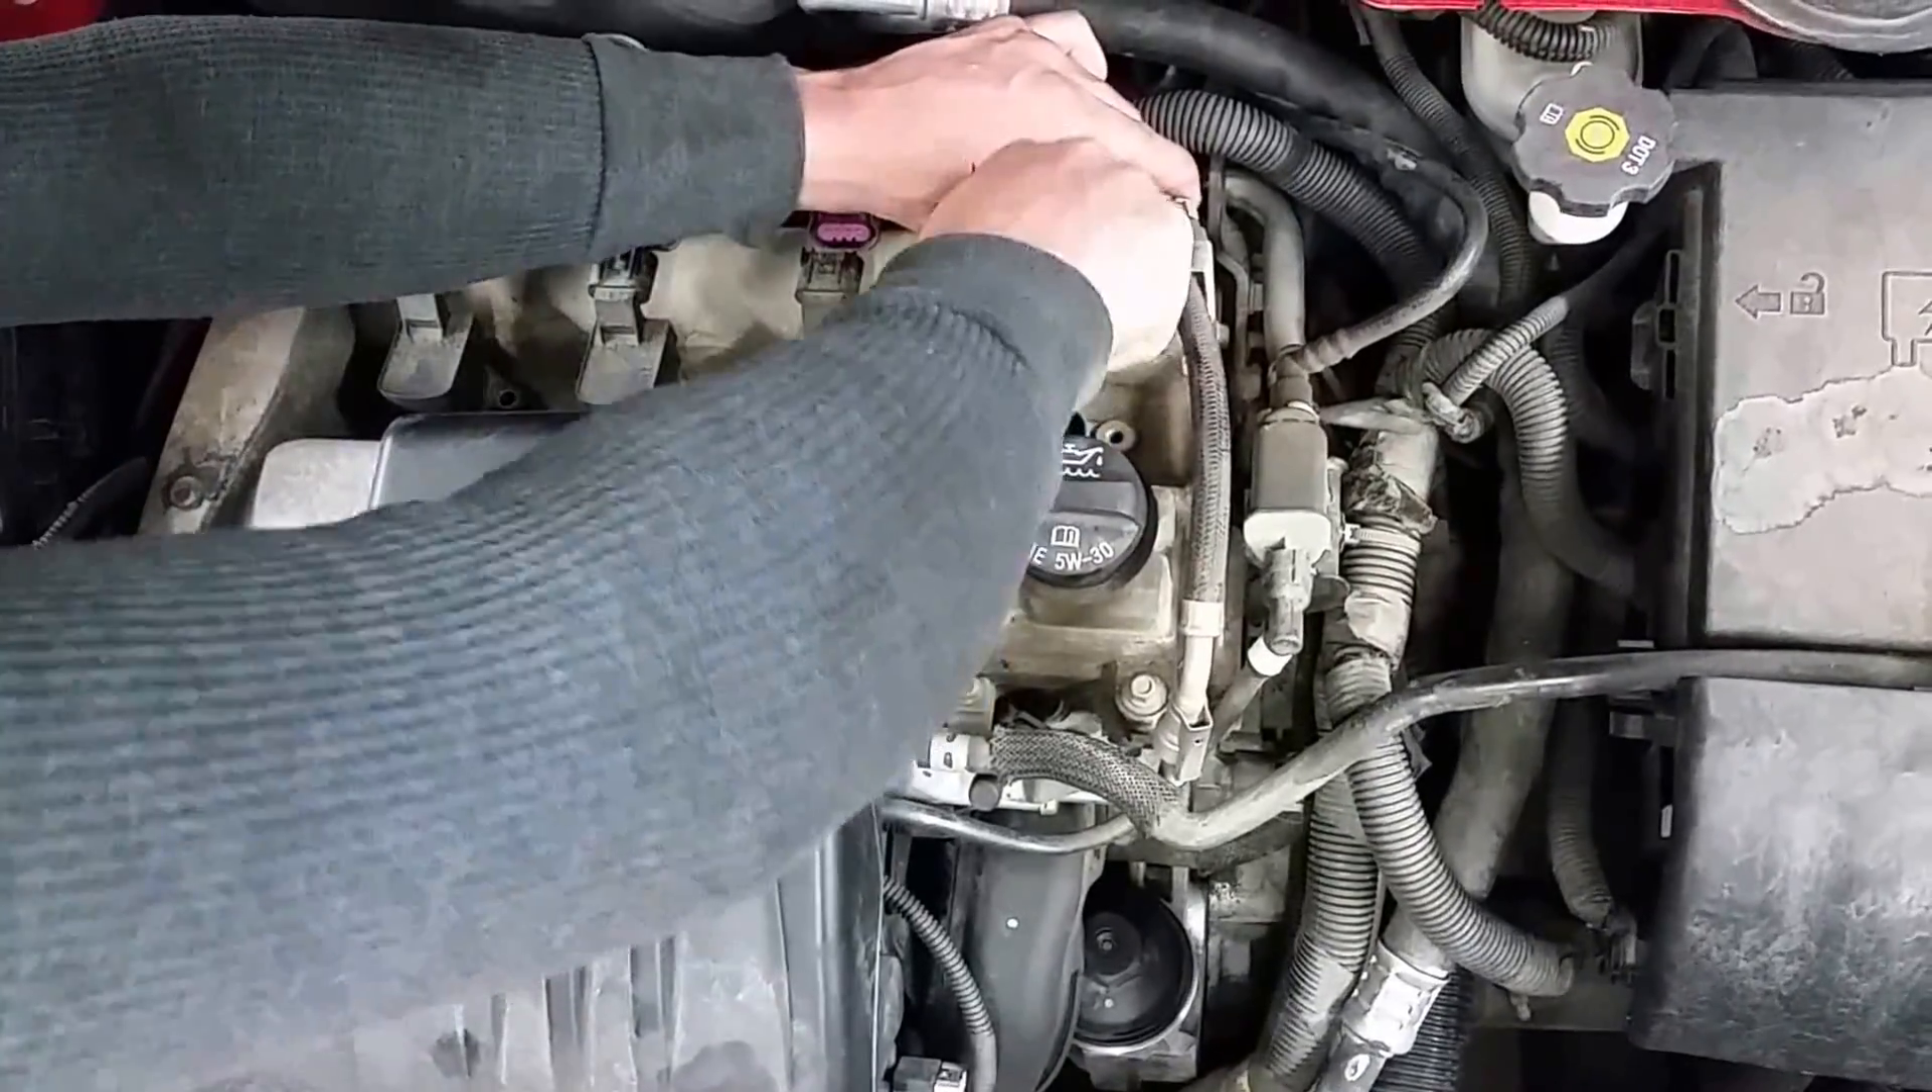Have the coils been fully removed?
No.